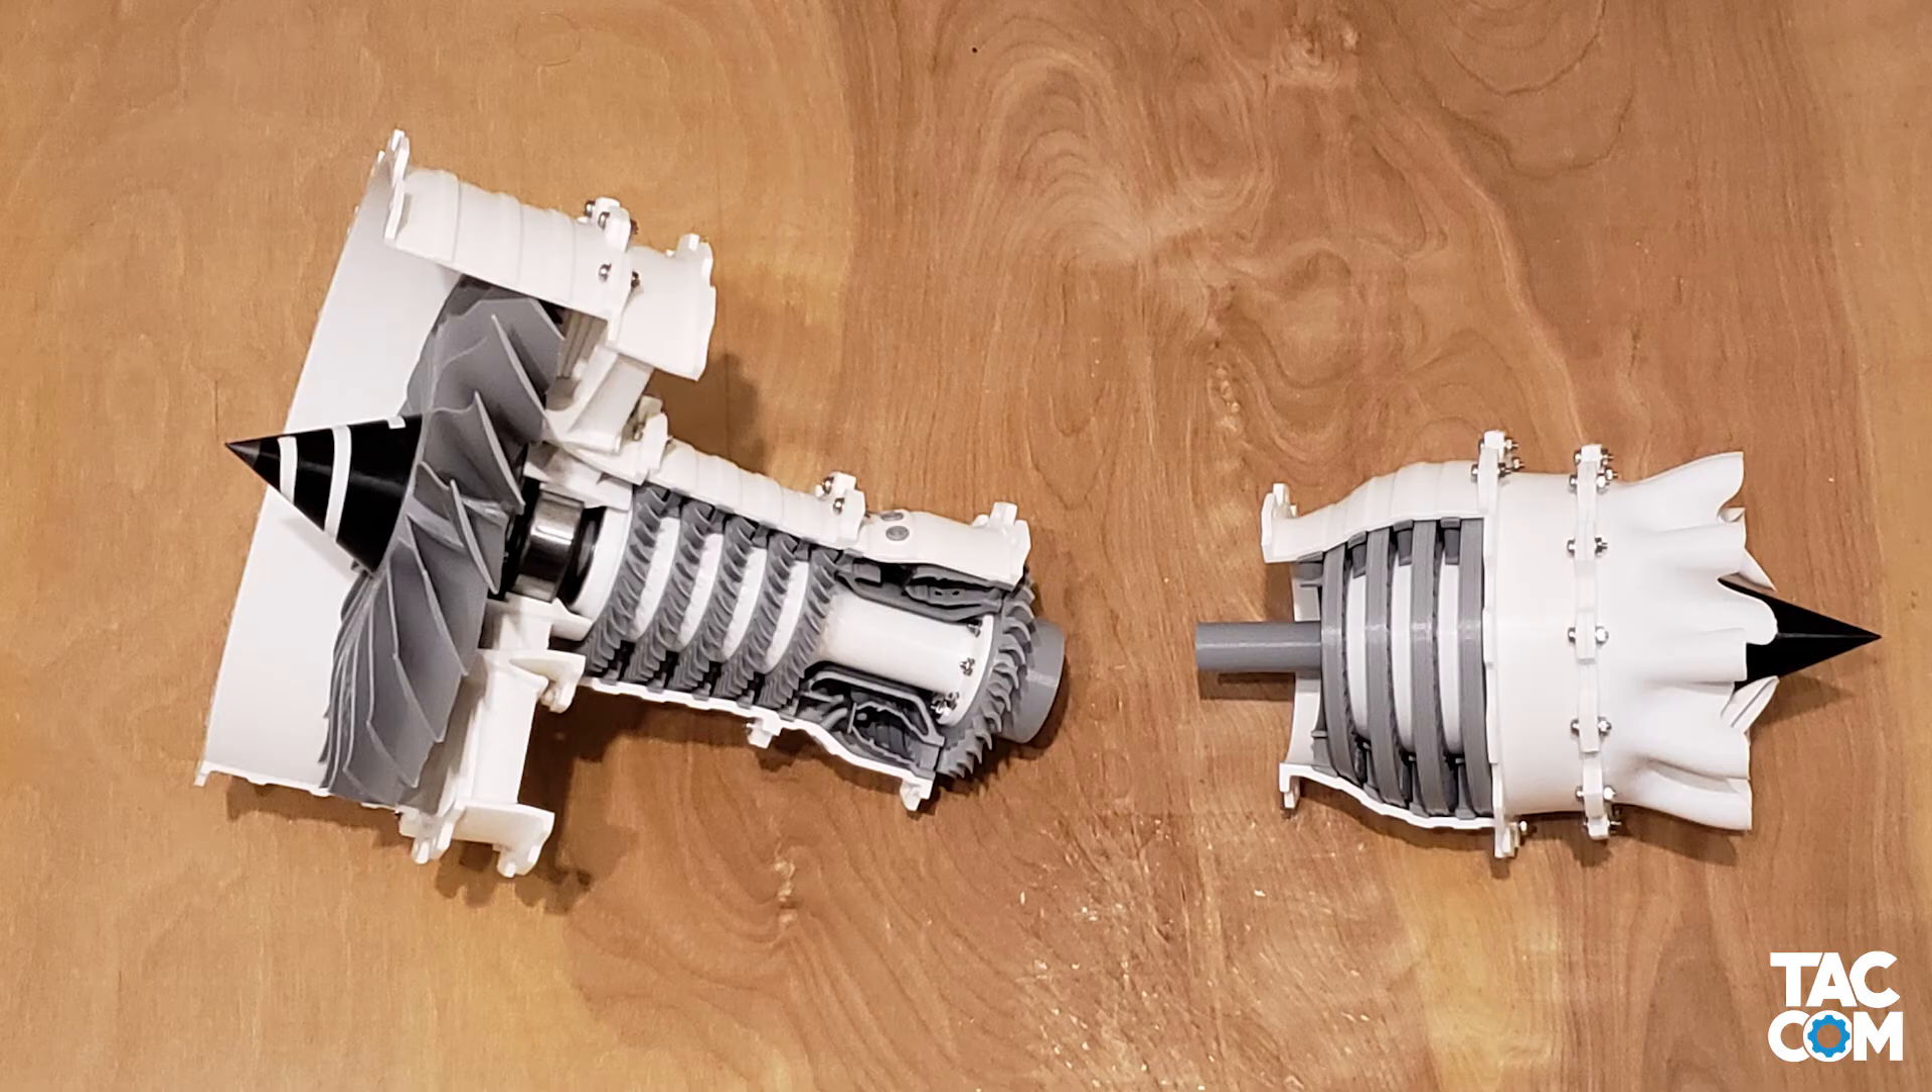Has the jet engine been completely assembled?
No.